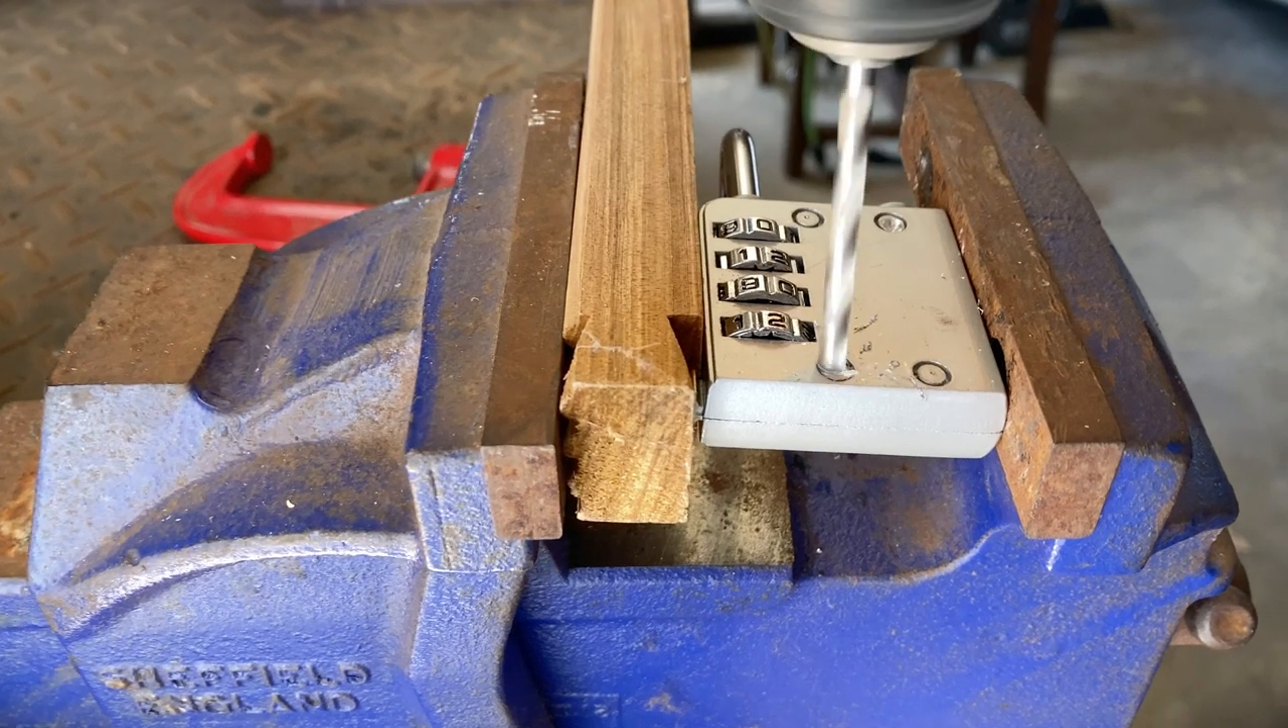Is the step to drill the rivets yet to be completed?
Yes.